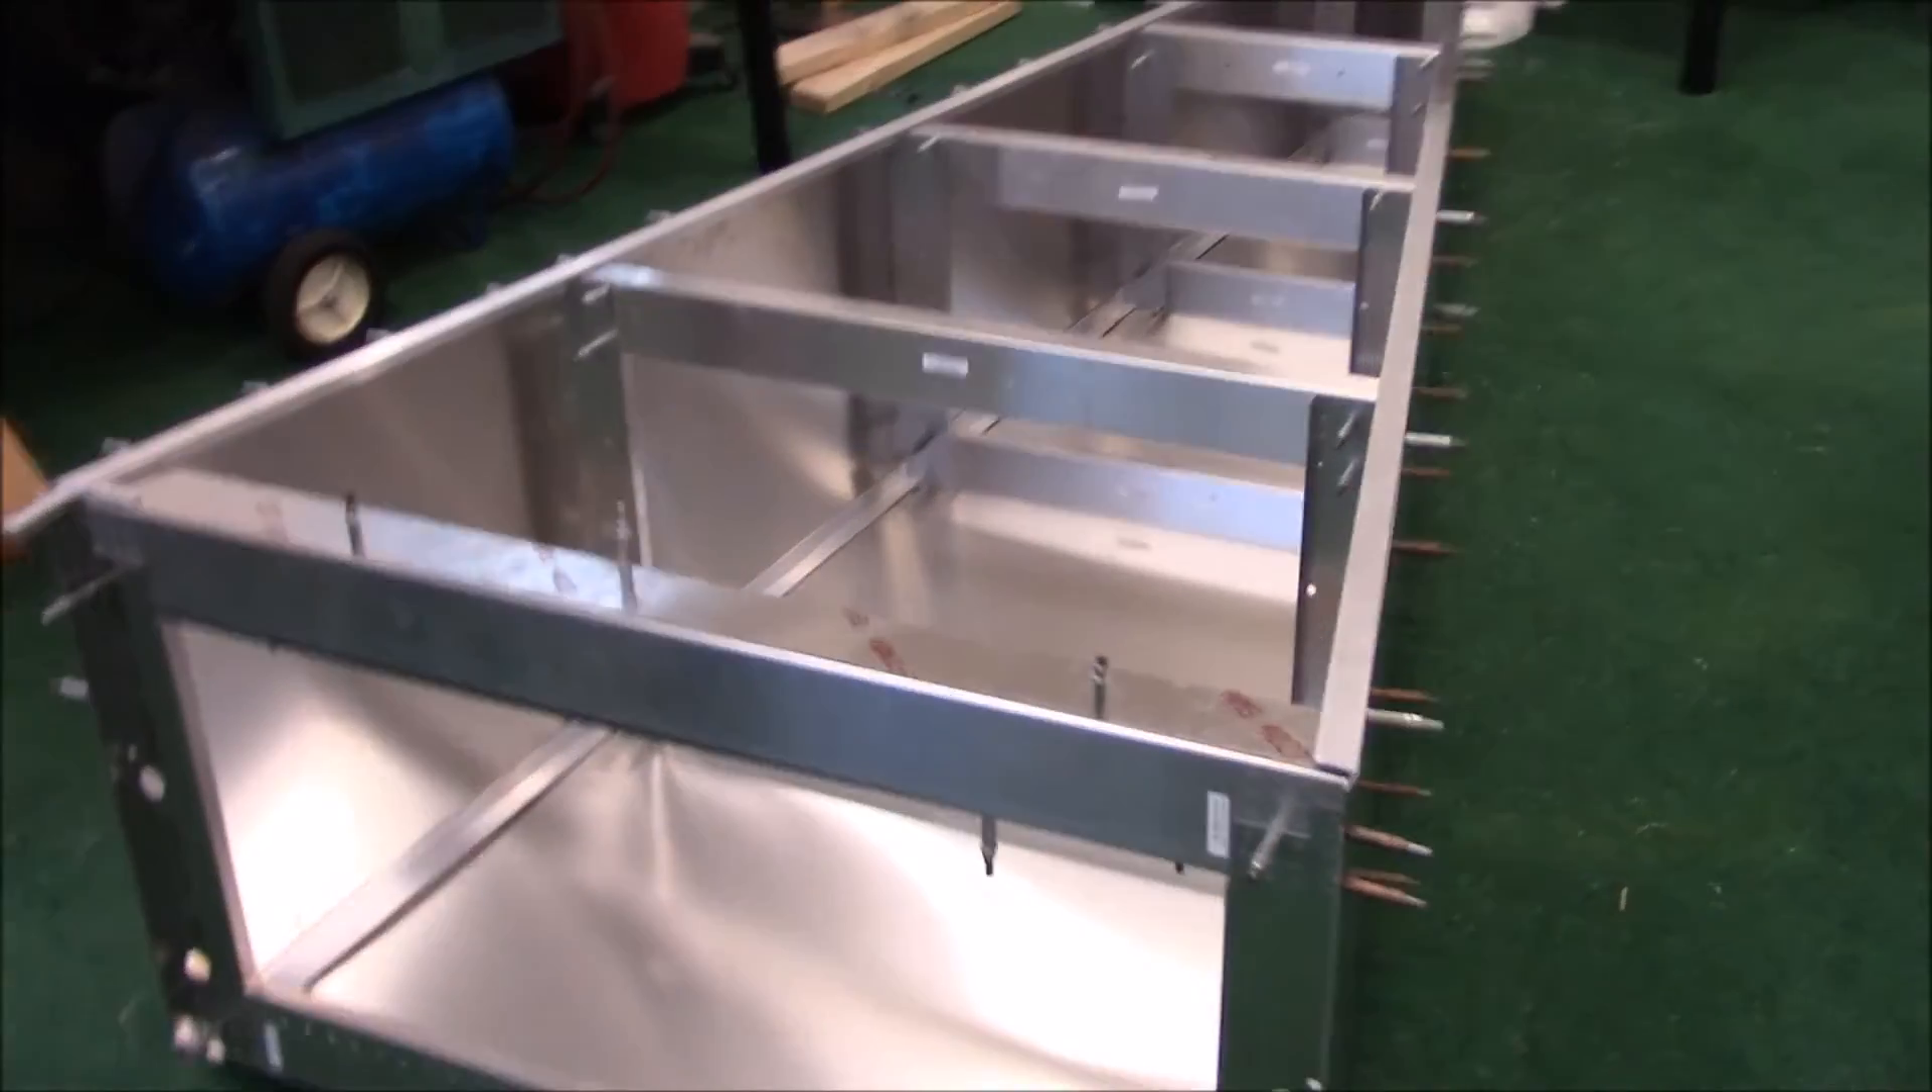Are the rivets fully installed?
No.